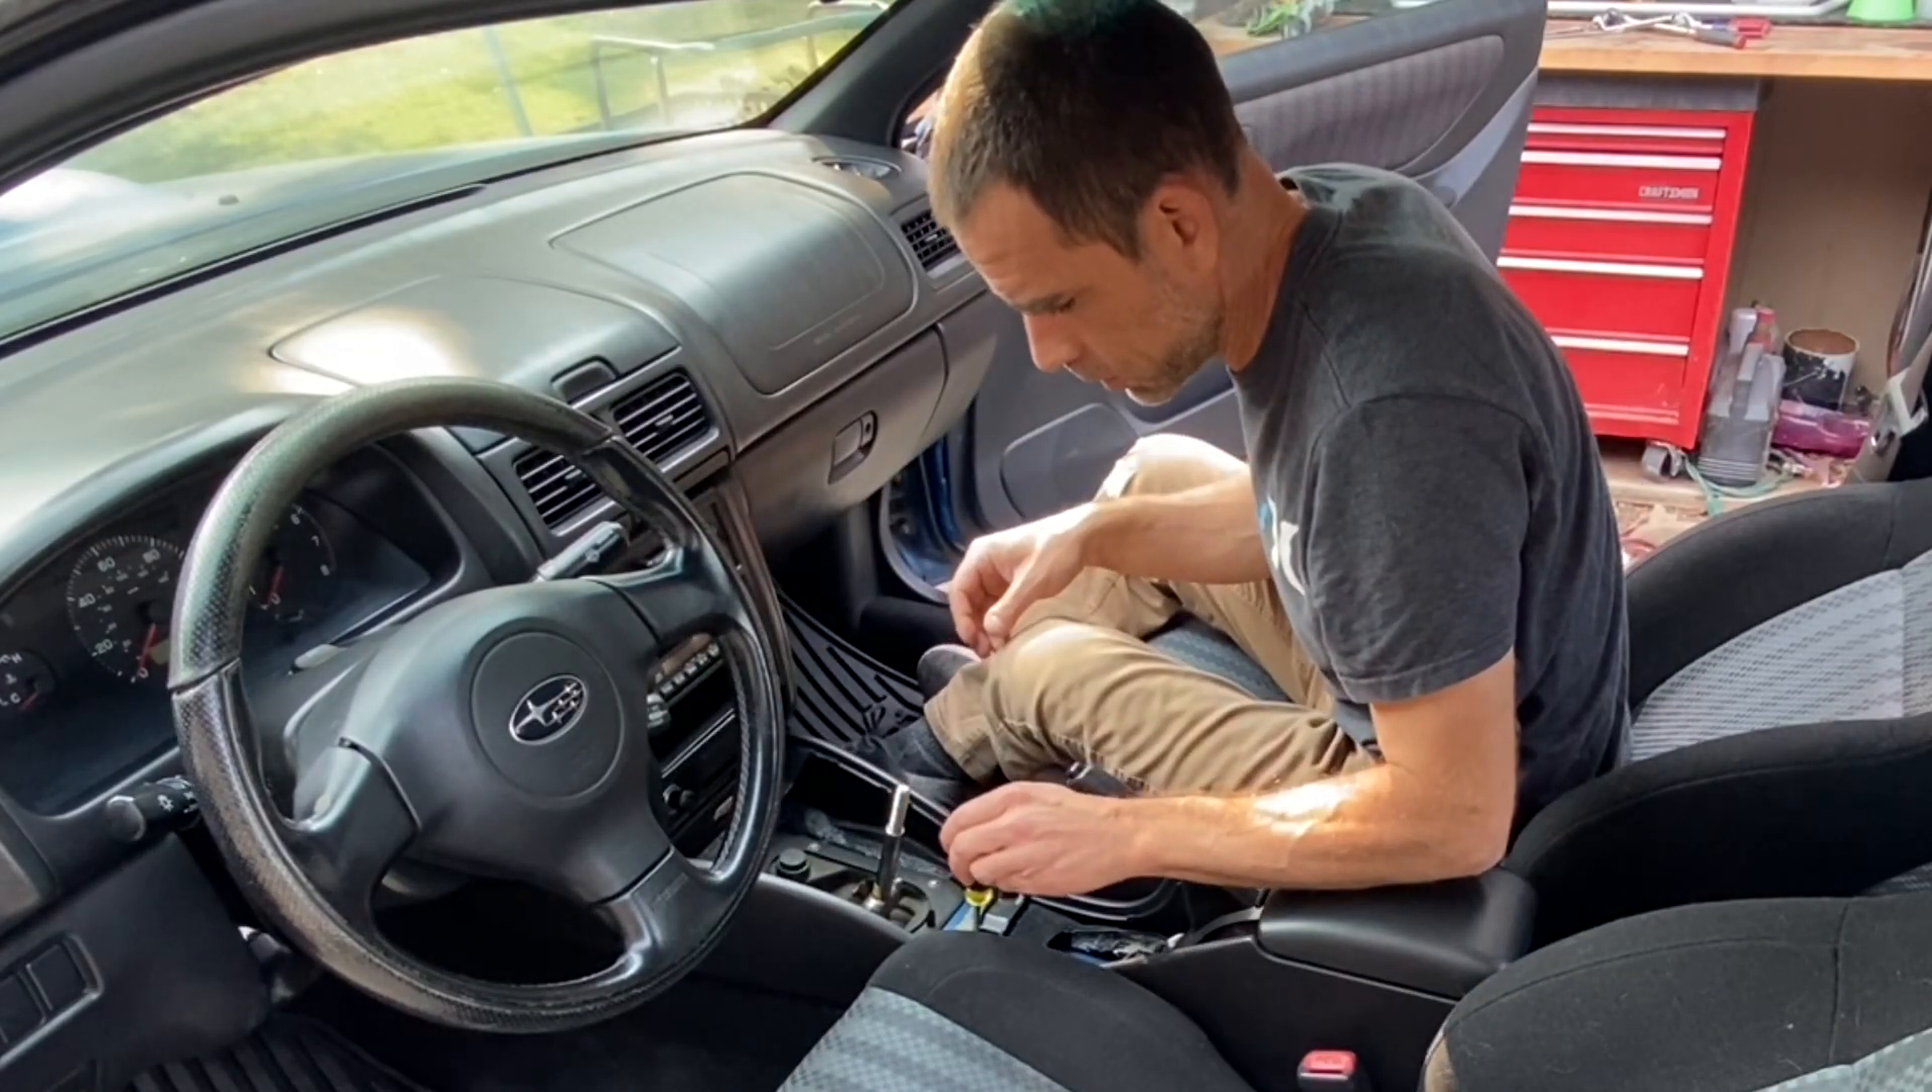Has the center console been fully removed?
No.